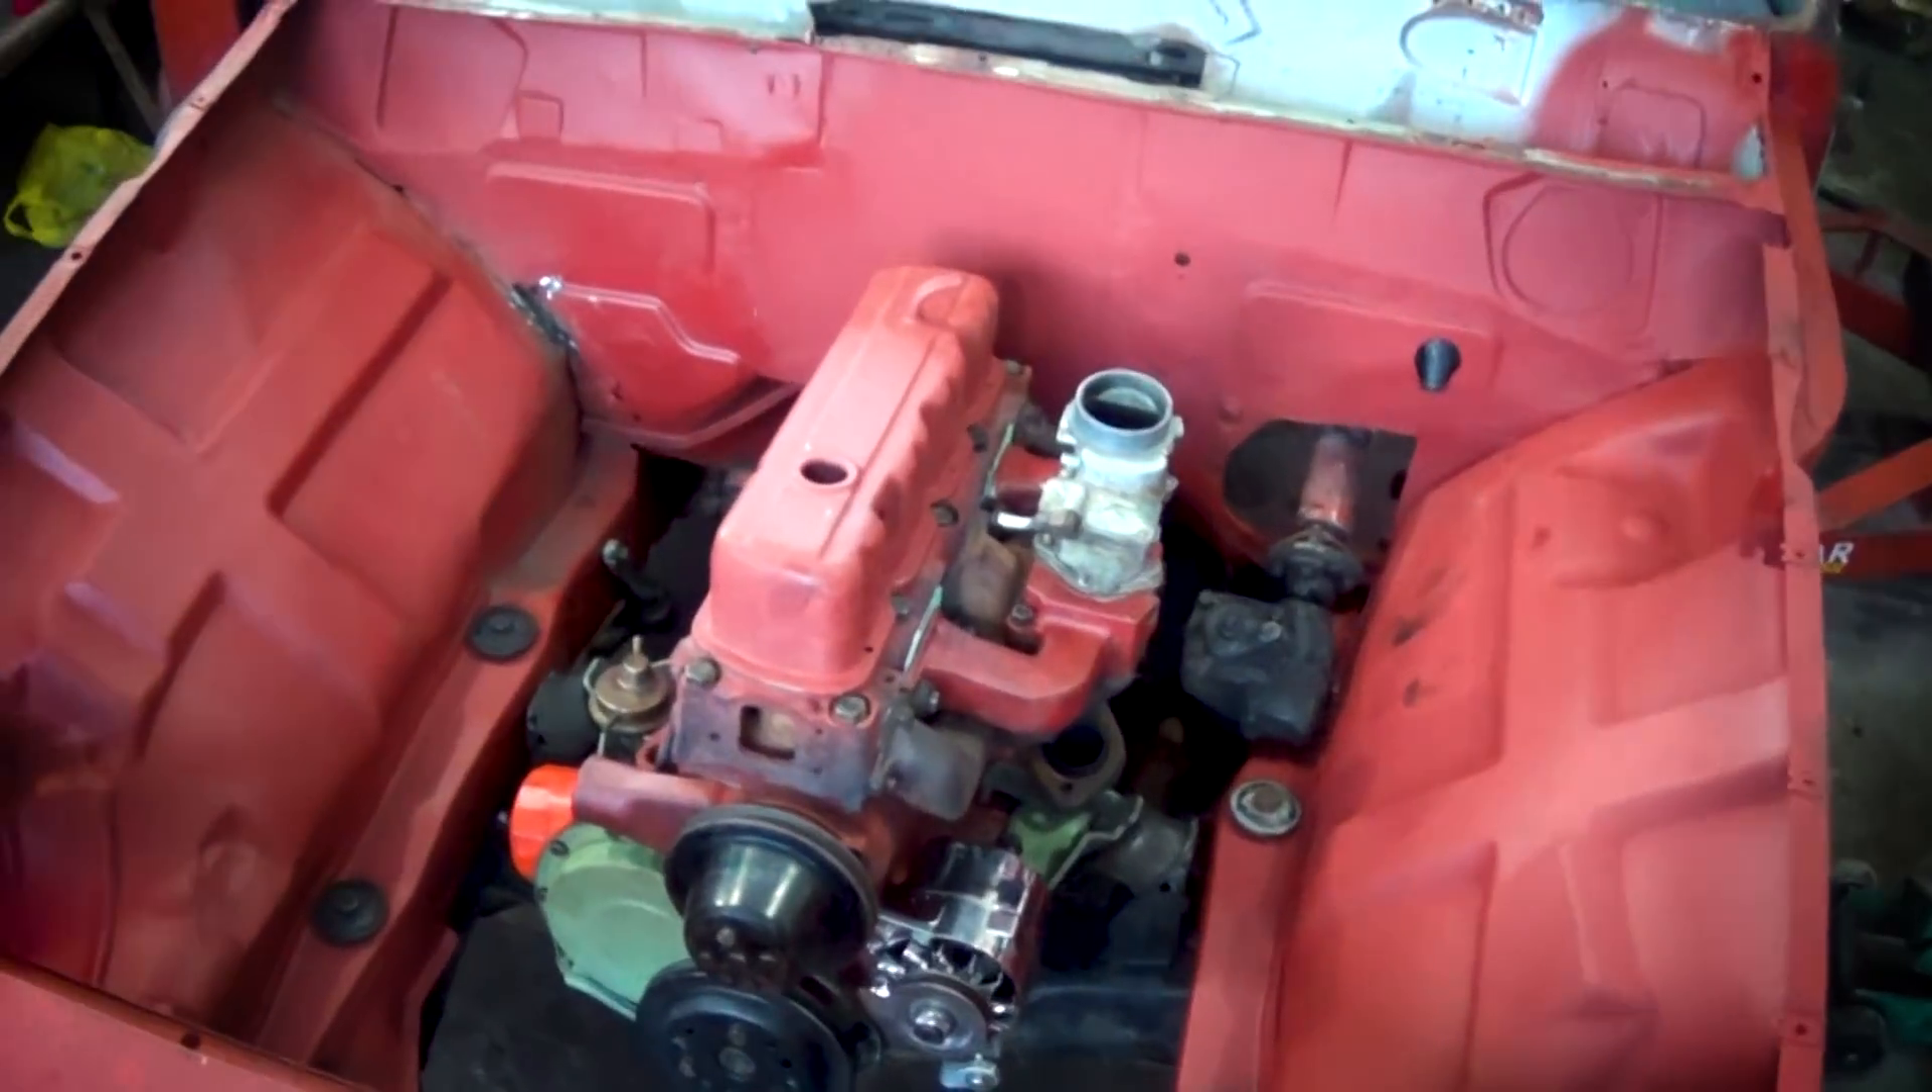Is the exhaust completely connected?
No.